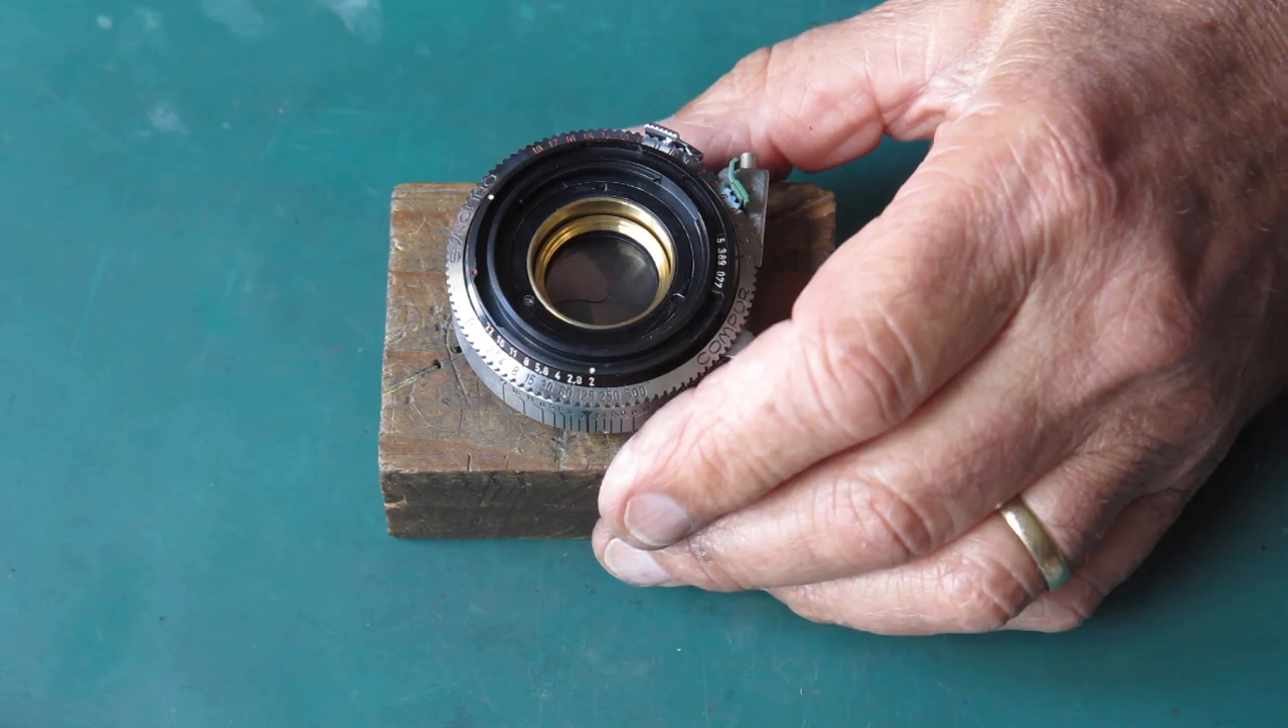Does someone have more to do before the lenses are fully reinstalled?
Yes.